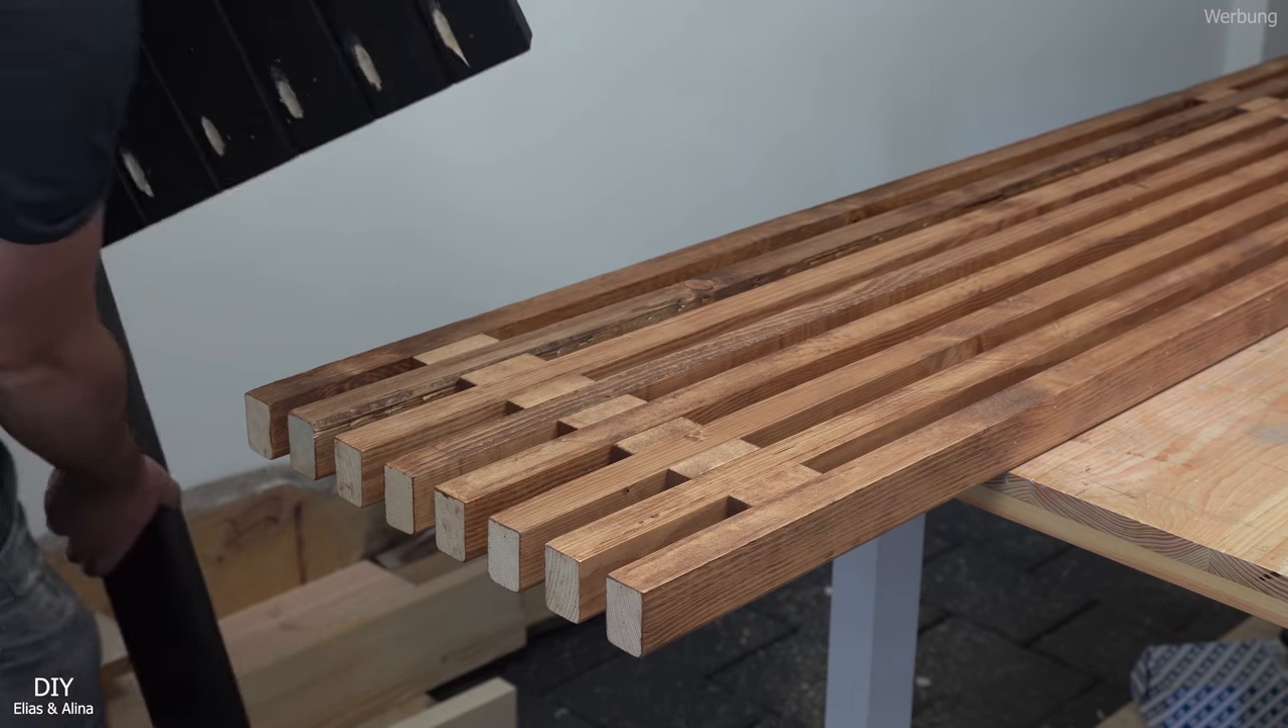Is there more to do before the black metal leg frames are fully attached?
Yes.